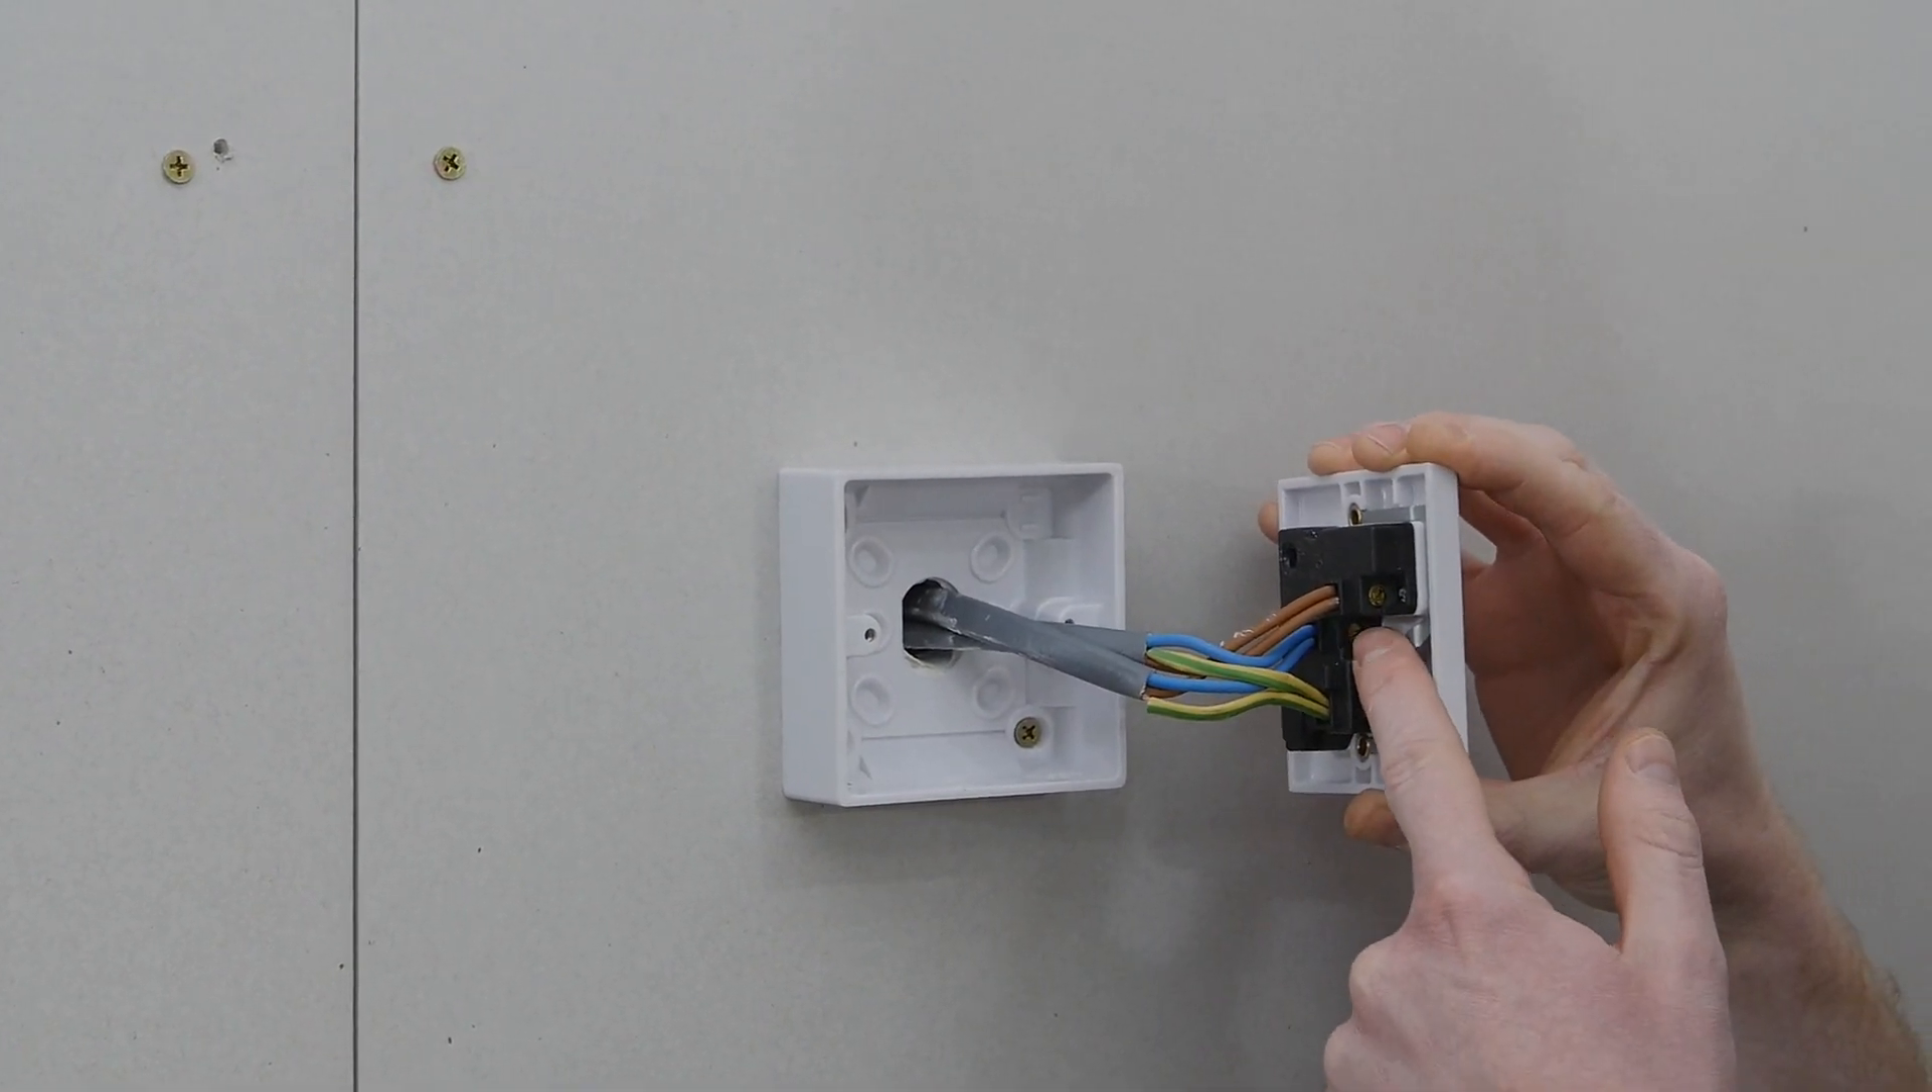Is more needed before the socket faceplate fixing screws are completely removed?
No.